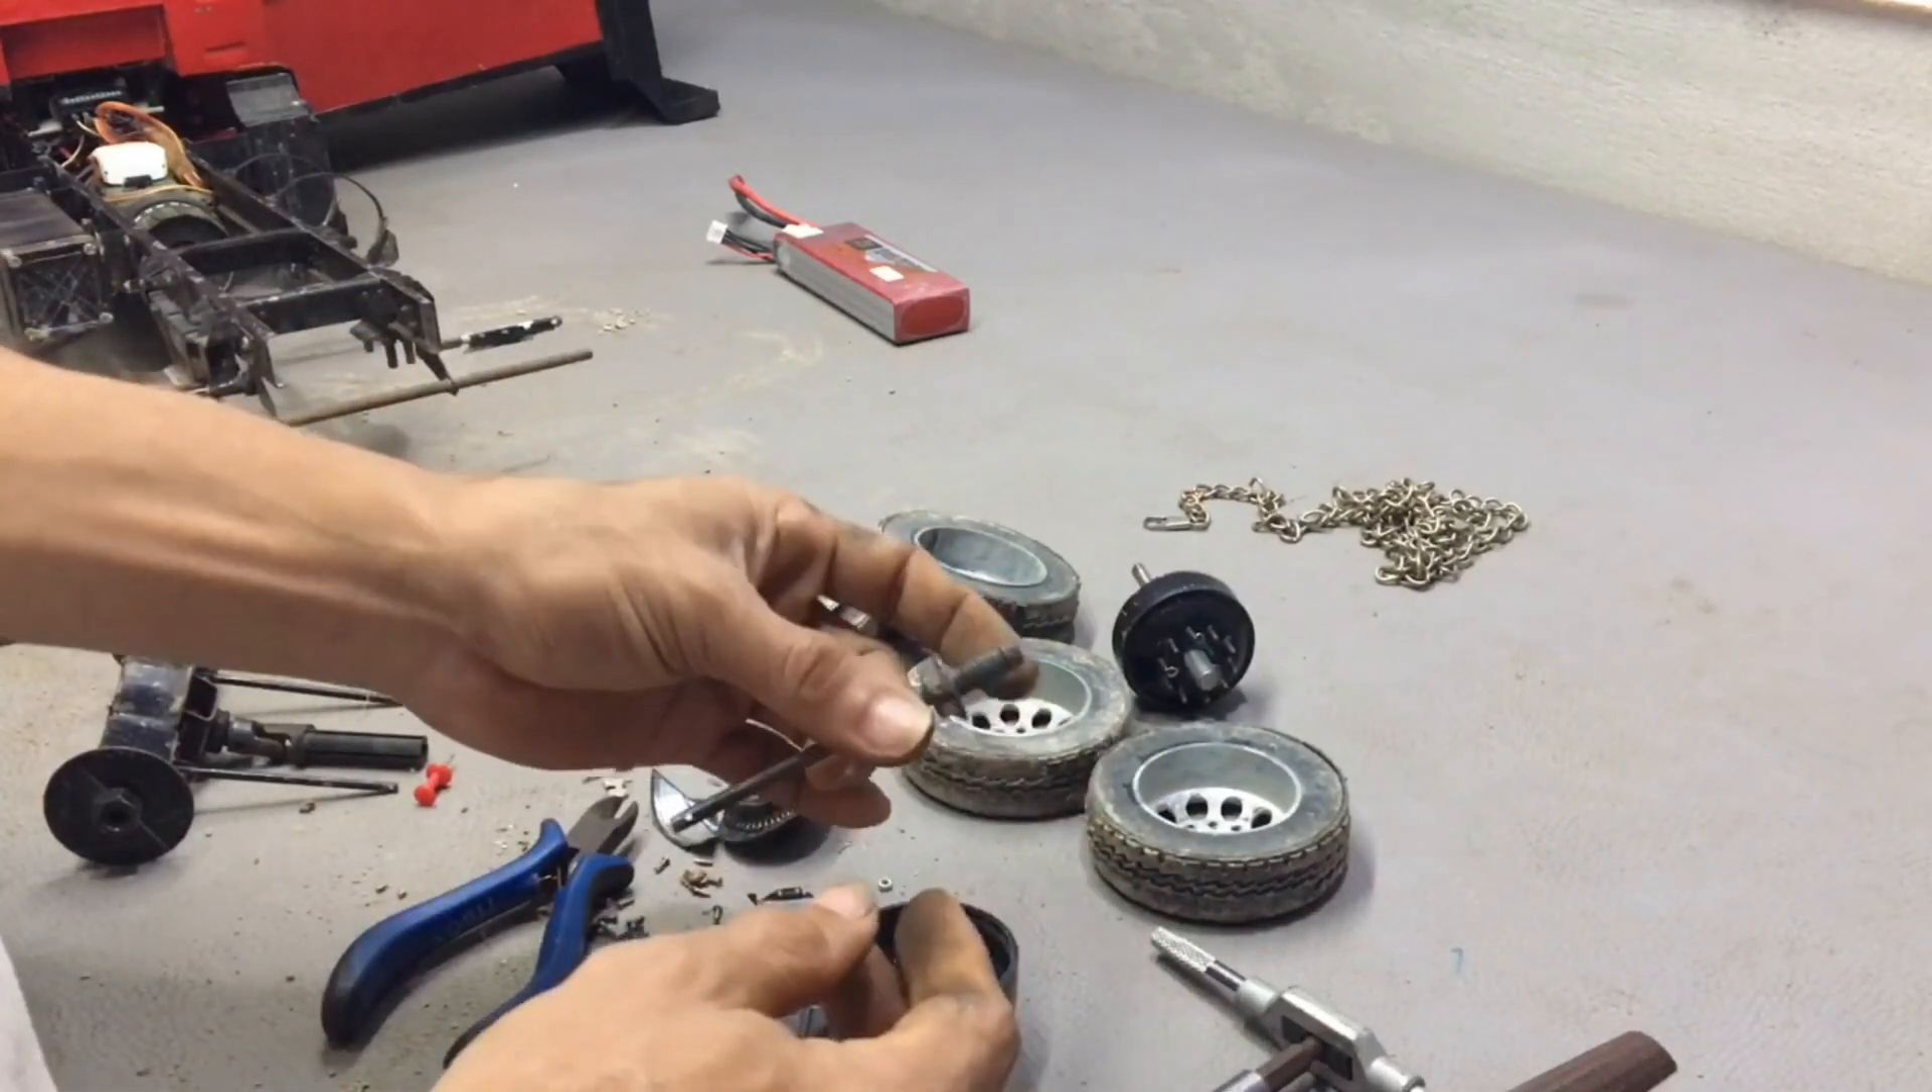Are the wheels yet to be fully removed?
No.